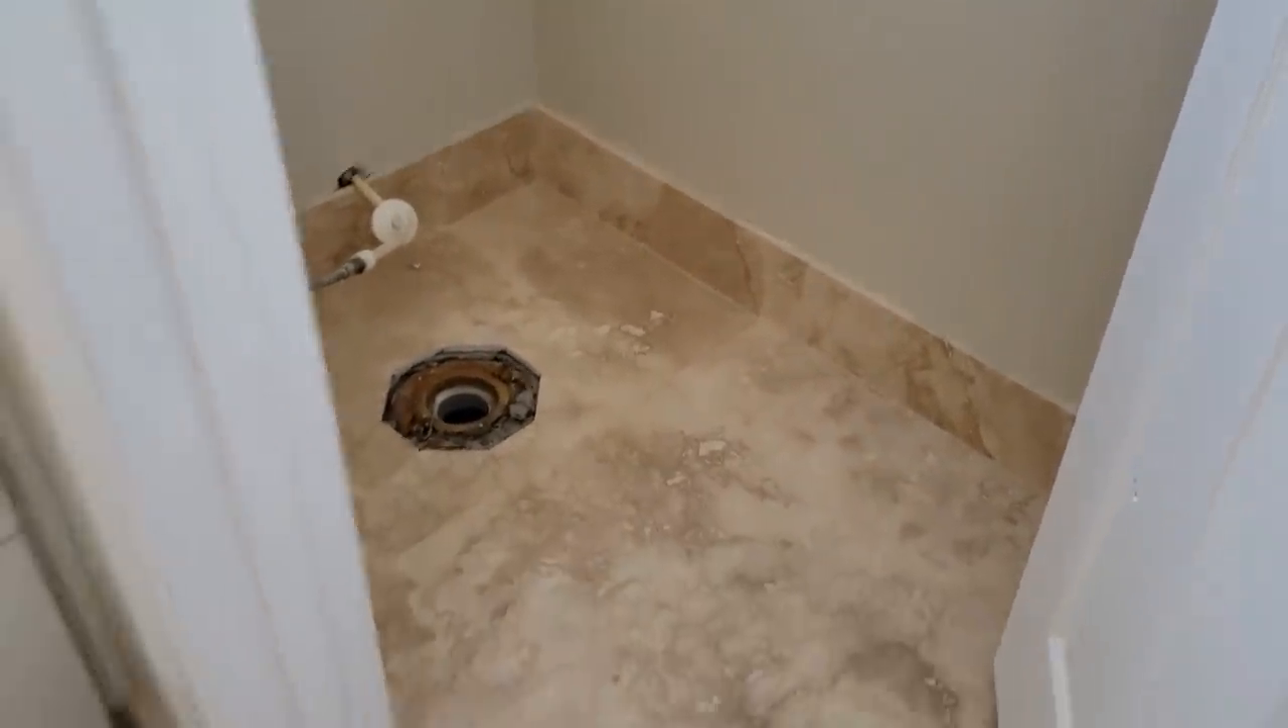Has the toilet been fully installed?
No.